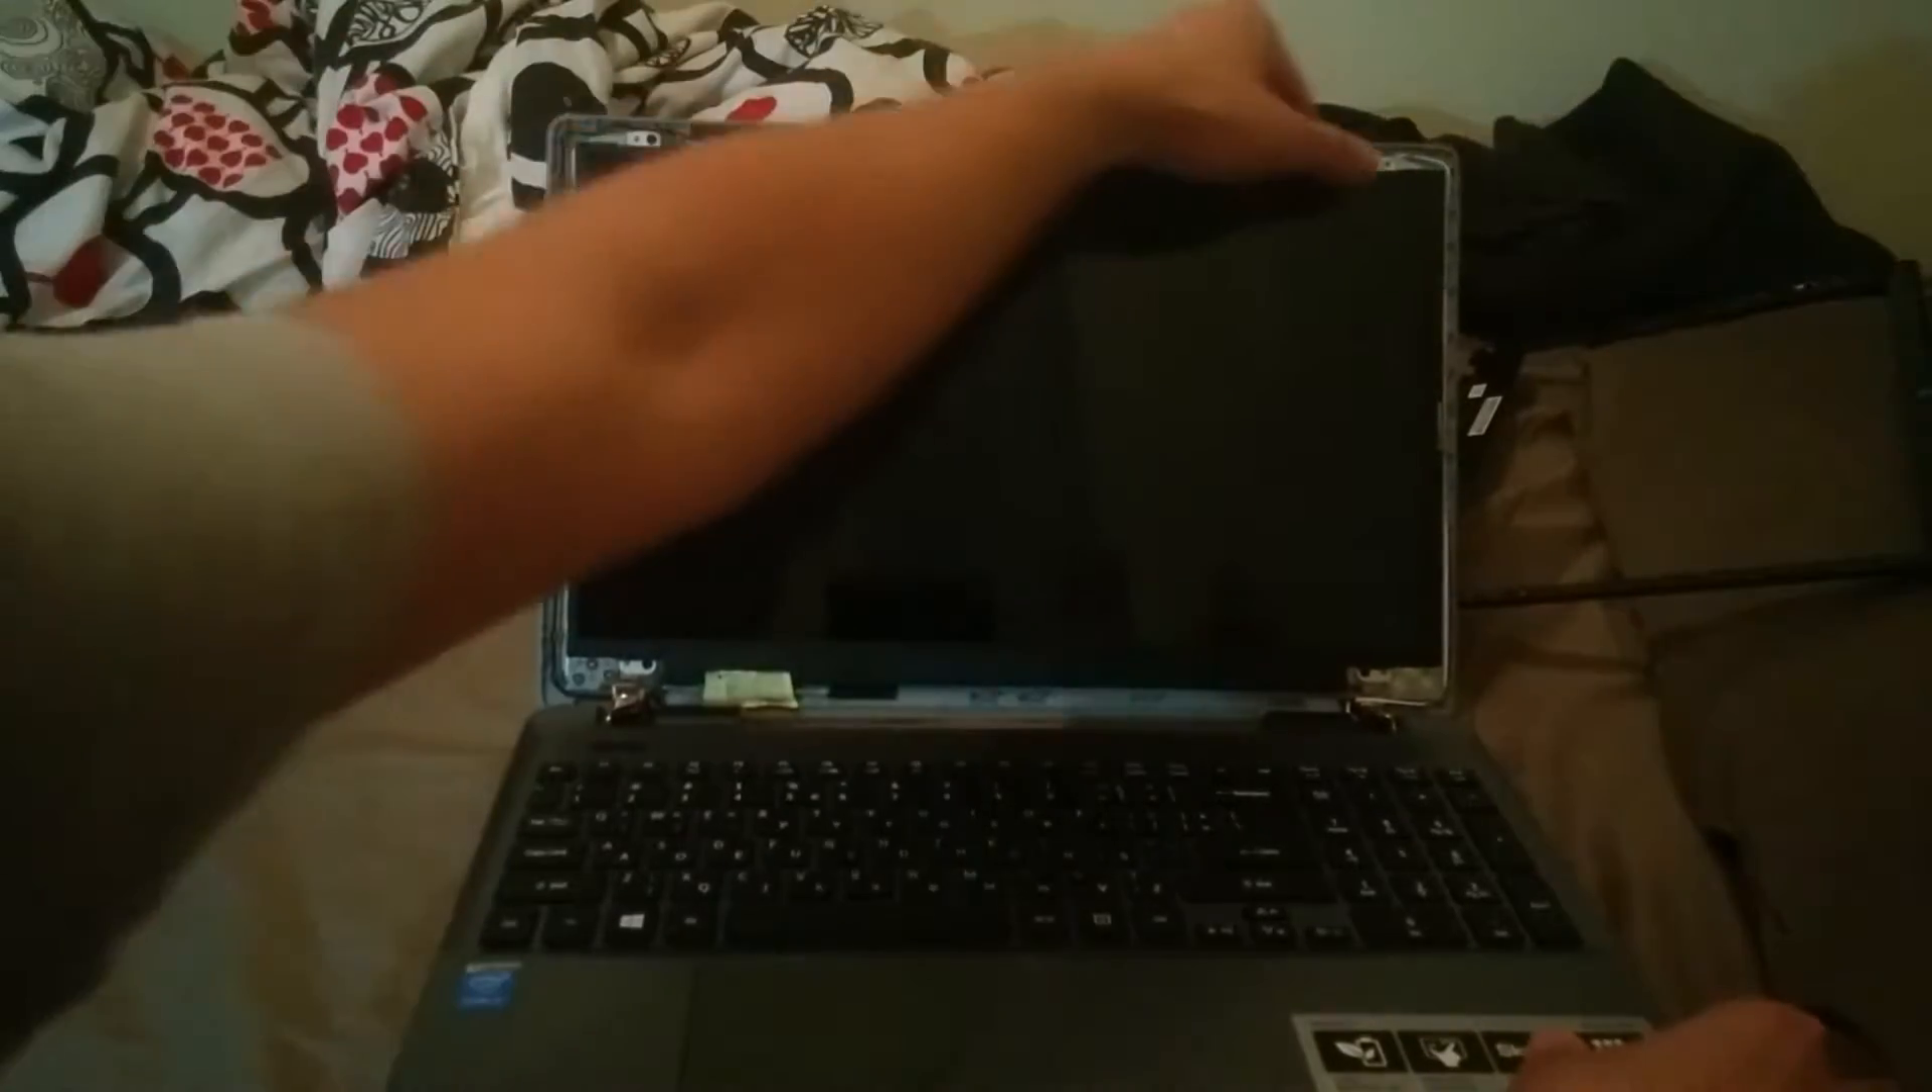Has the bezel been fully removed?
Yes.